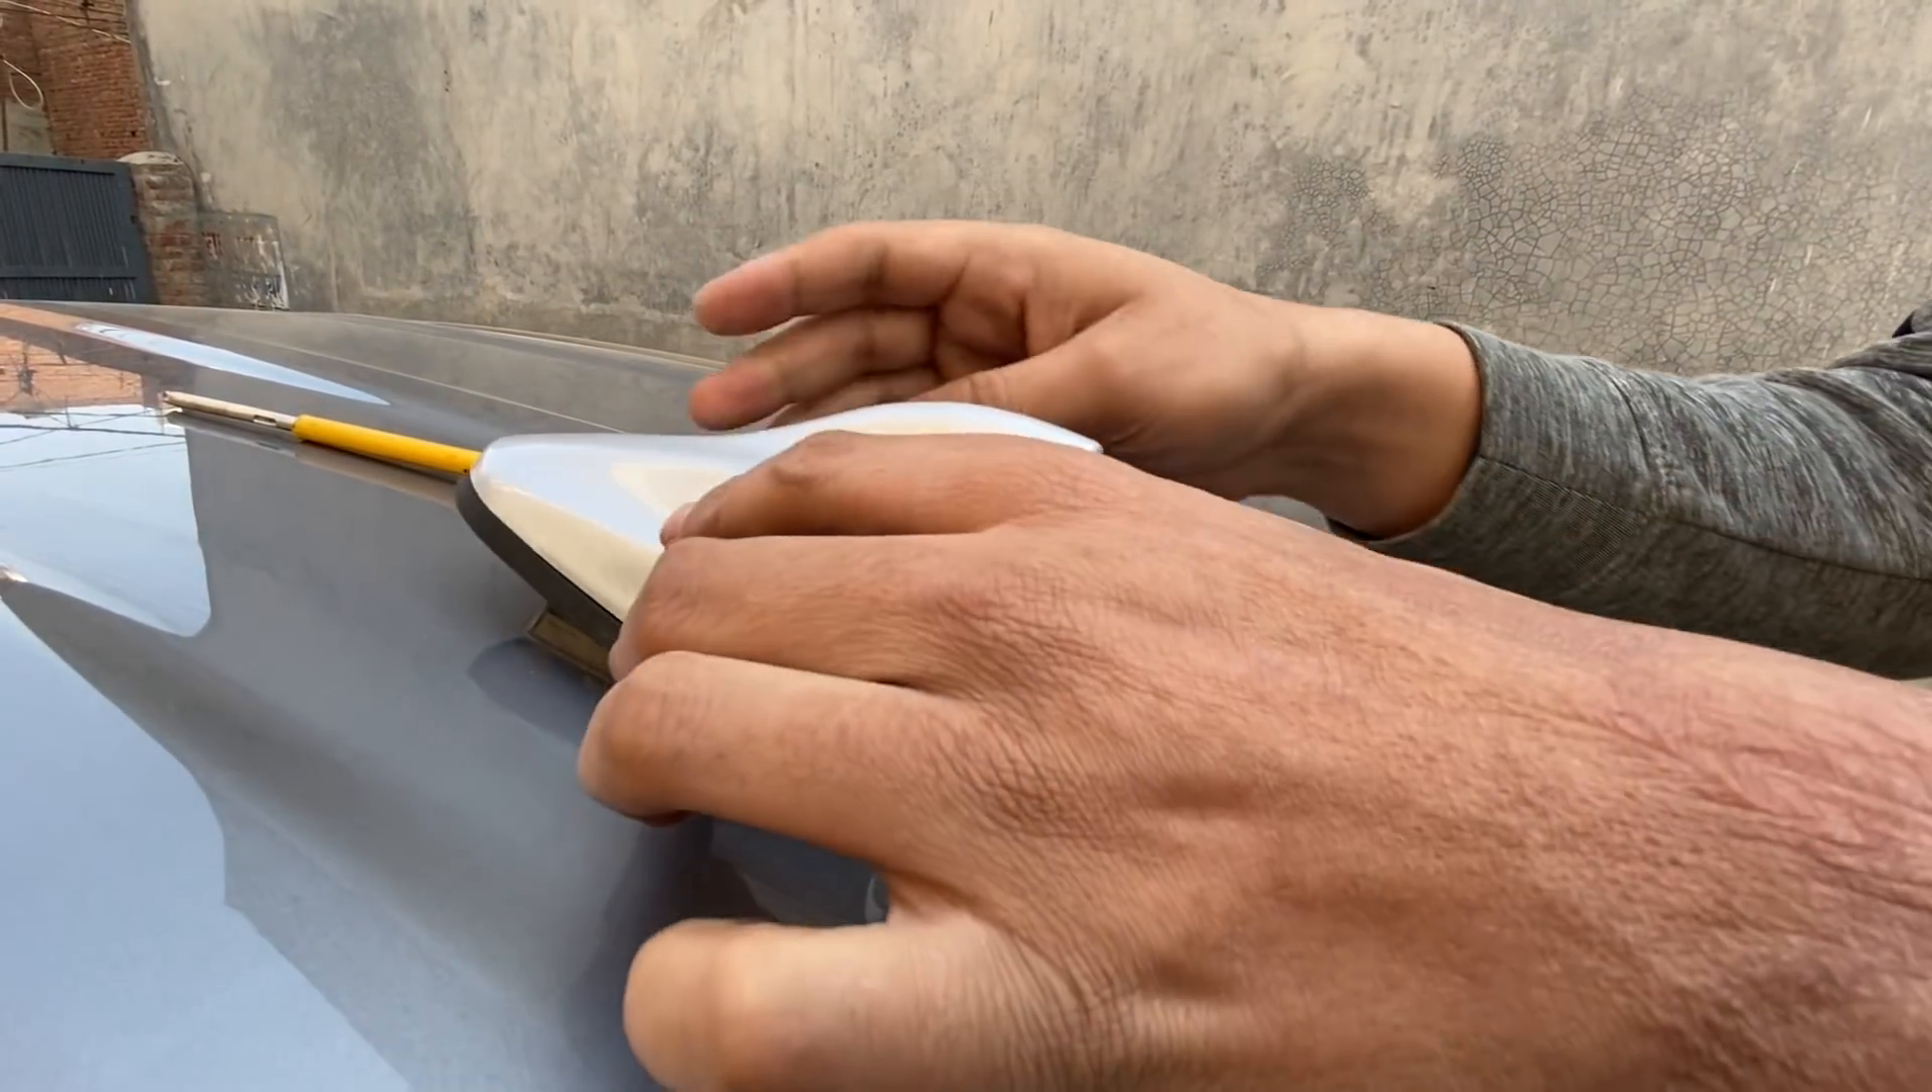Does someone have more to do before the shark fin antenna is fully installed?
Yes.